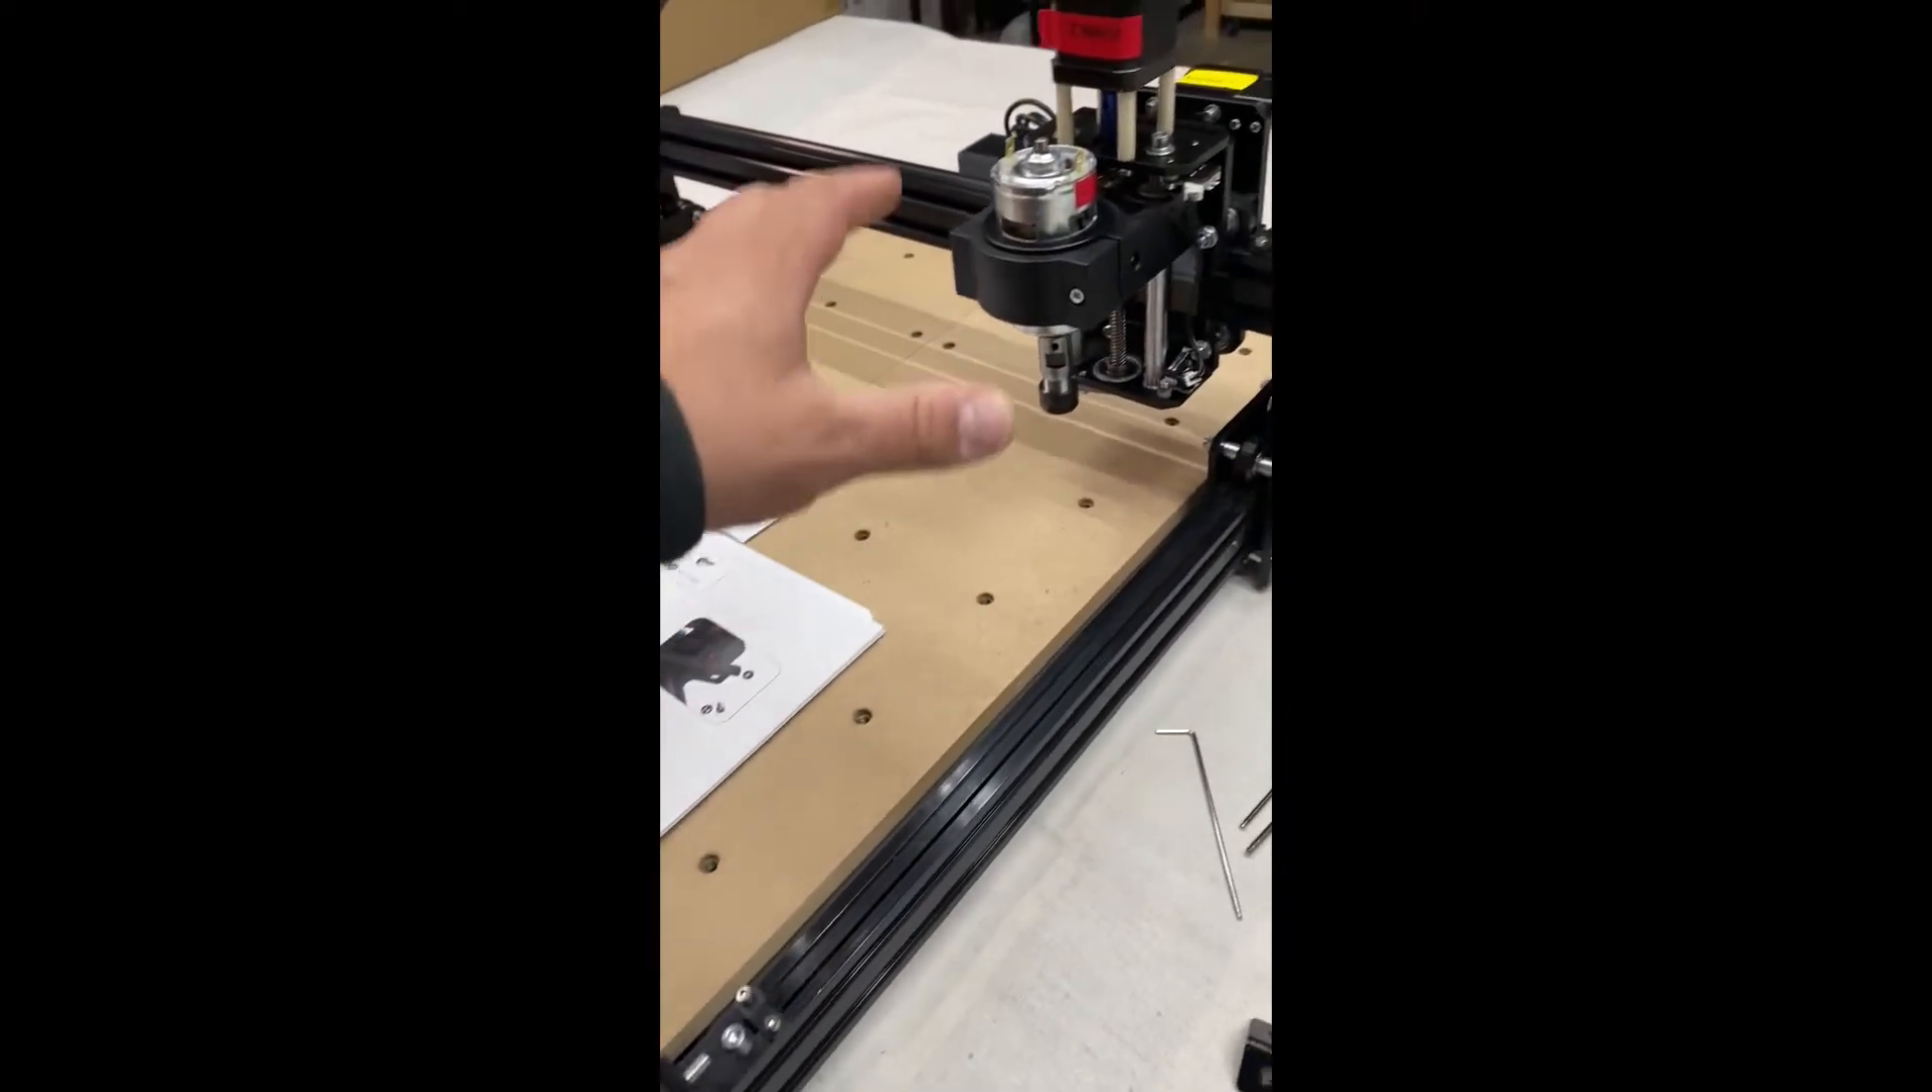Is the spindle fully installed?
Yes.